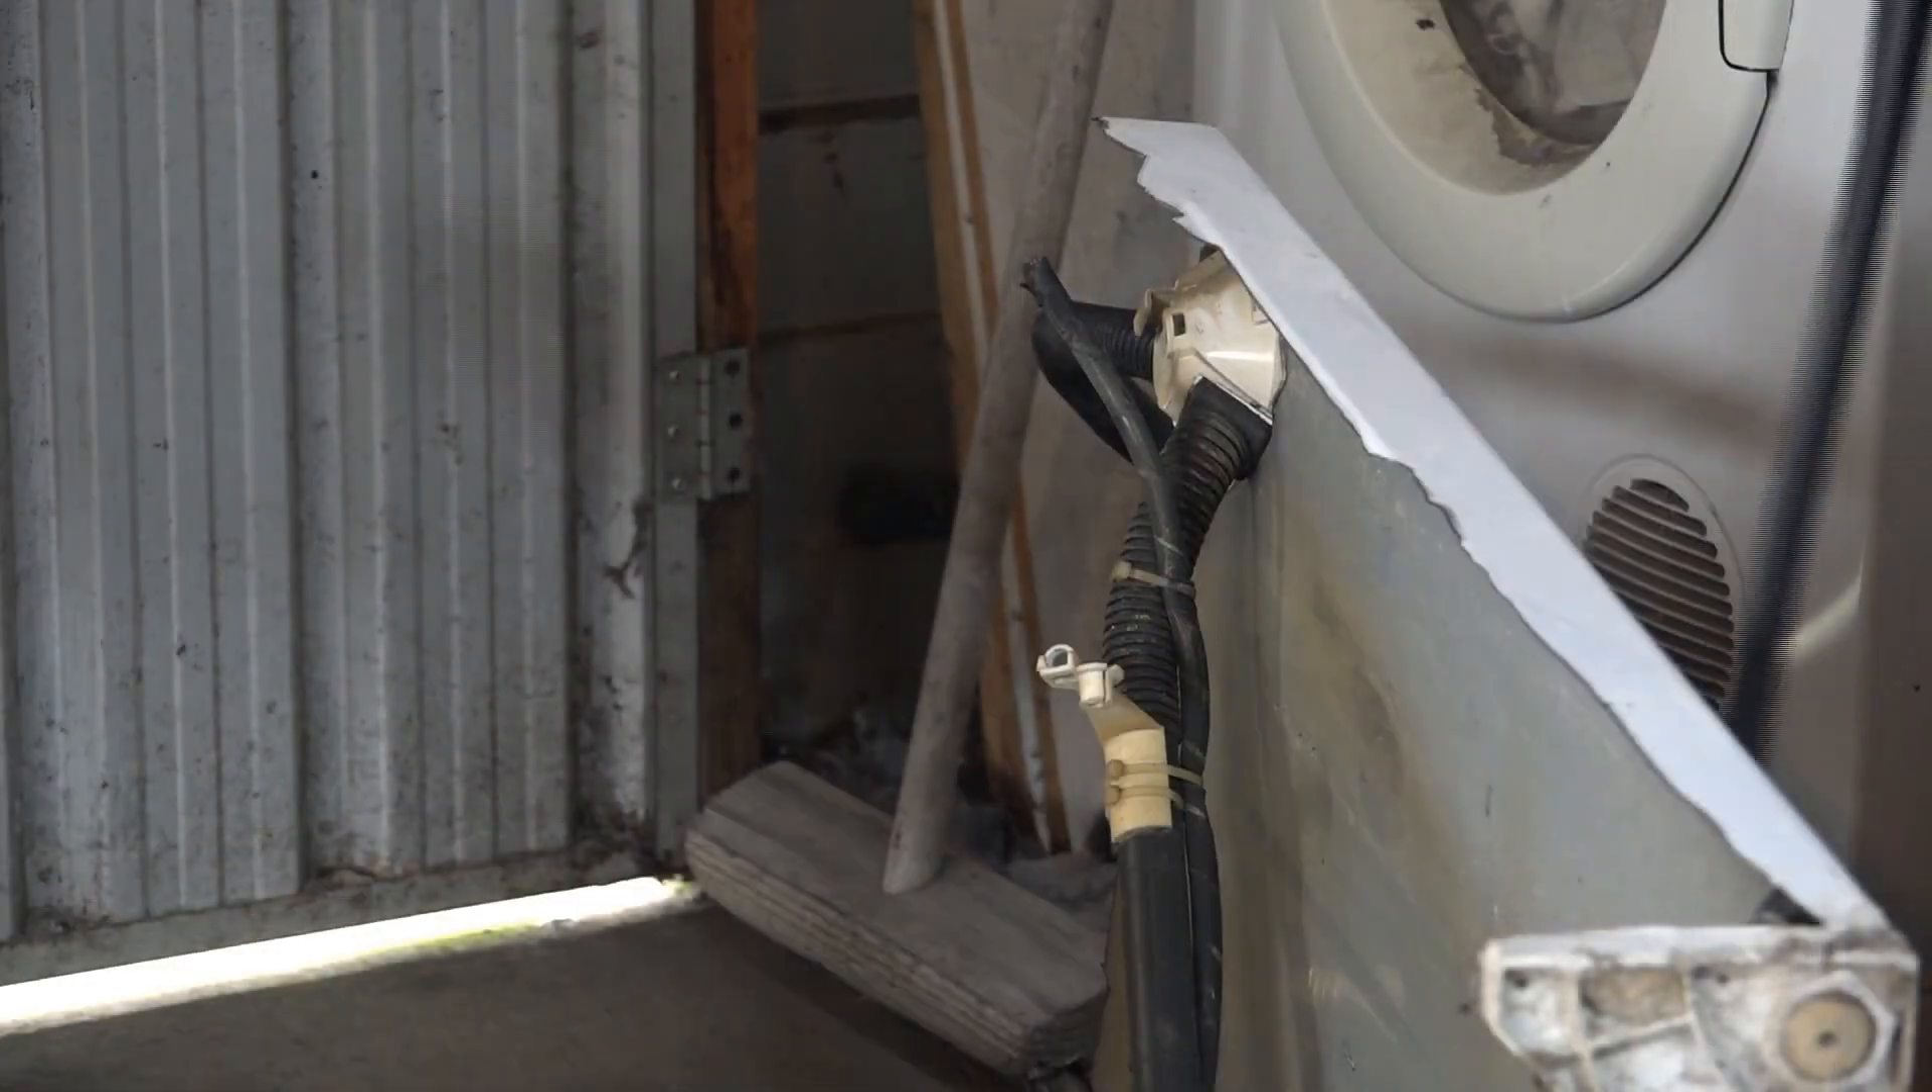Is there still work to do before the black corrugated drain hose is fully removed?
Yes.